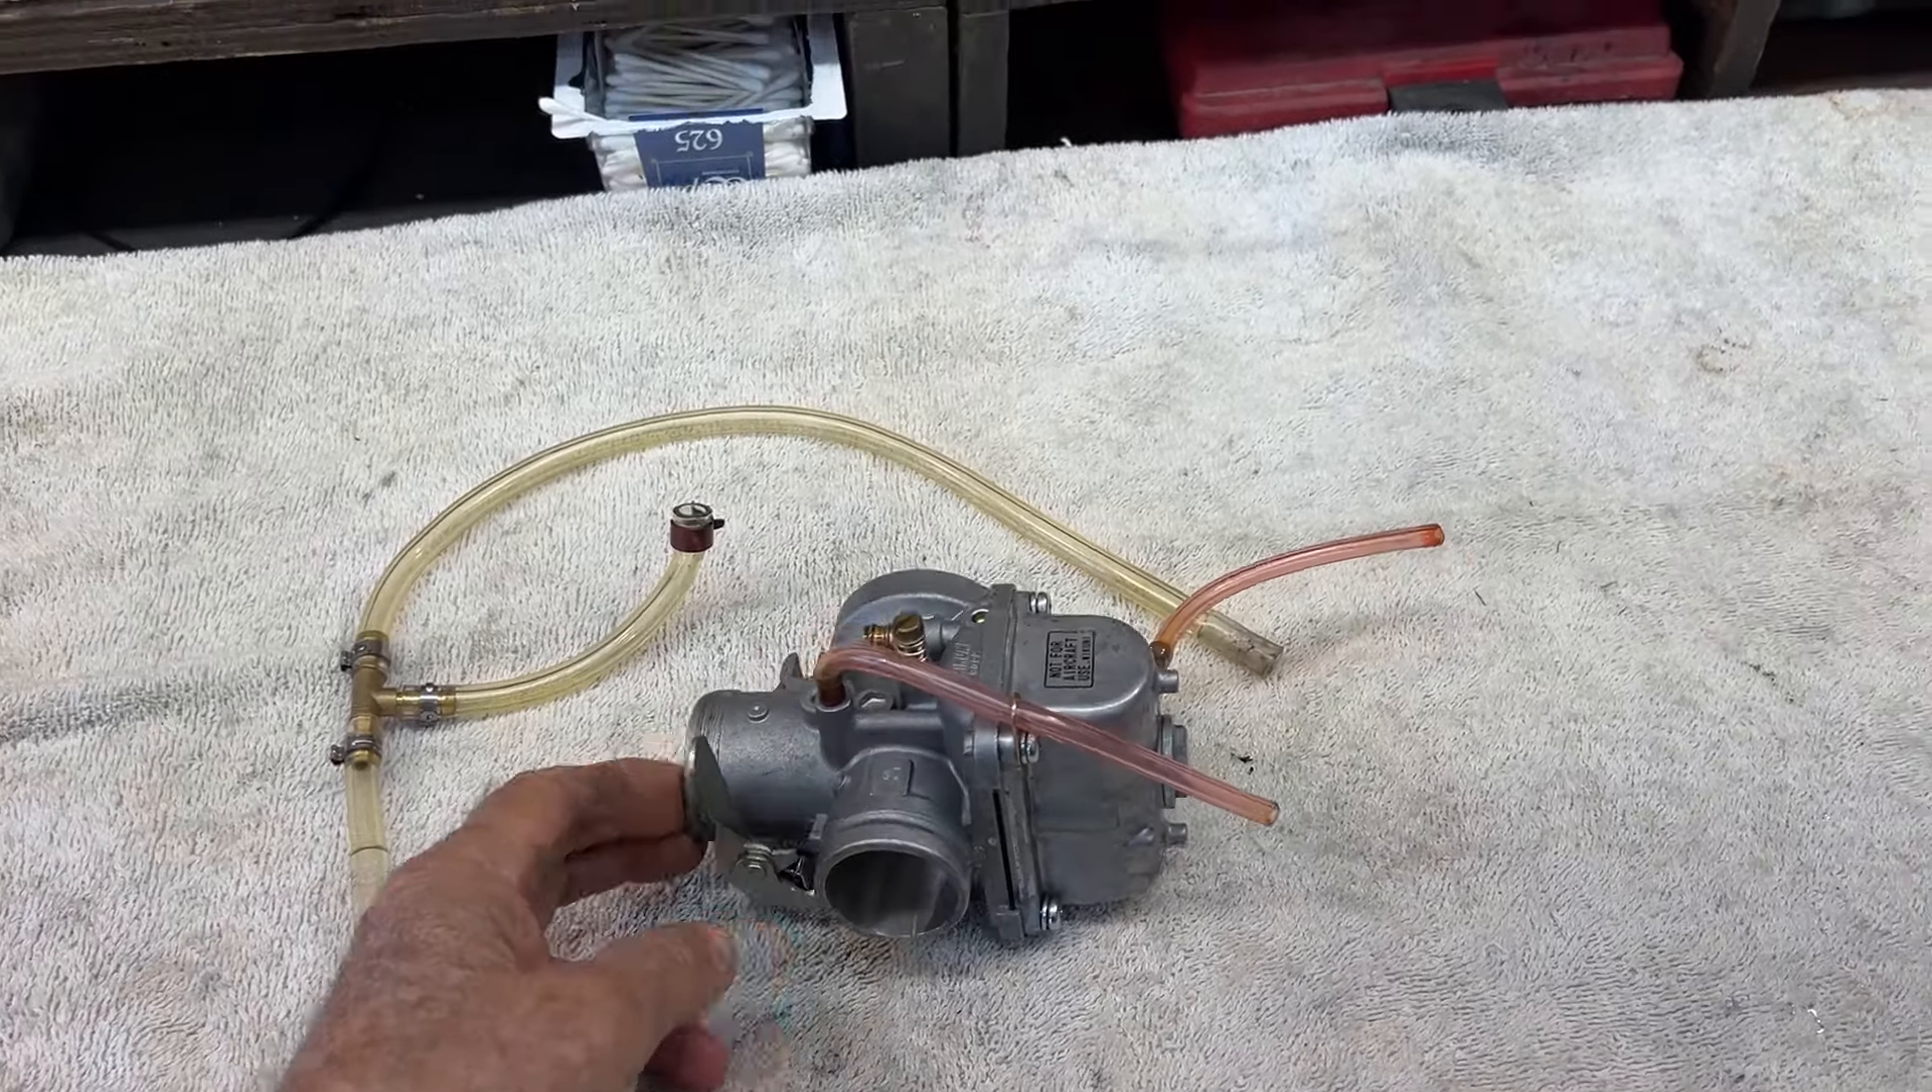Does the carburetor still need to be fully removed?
No.